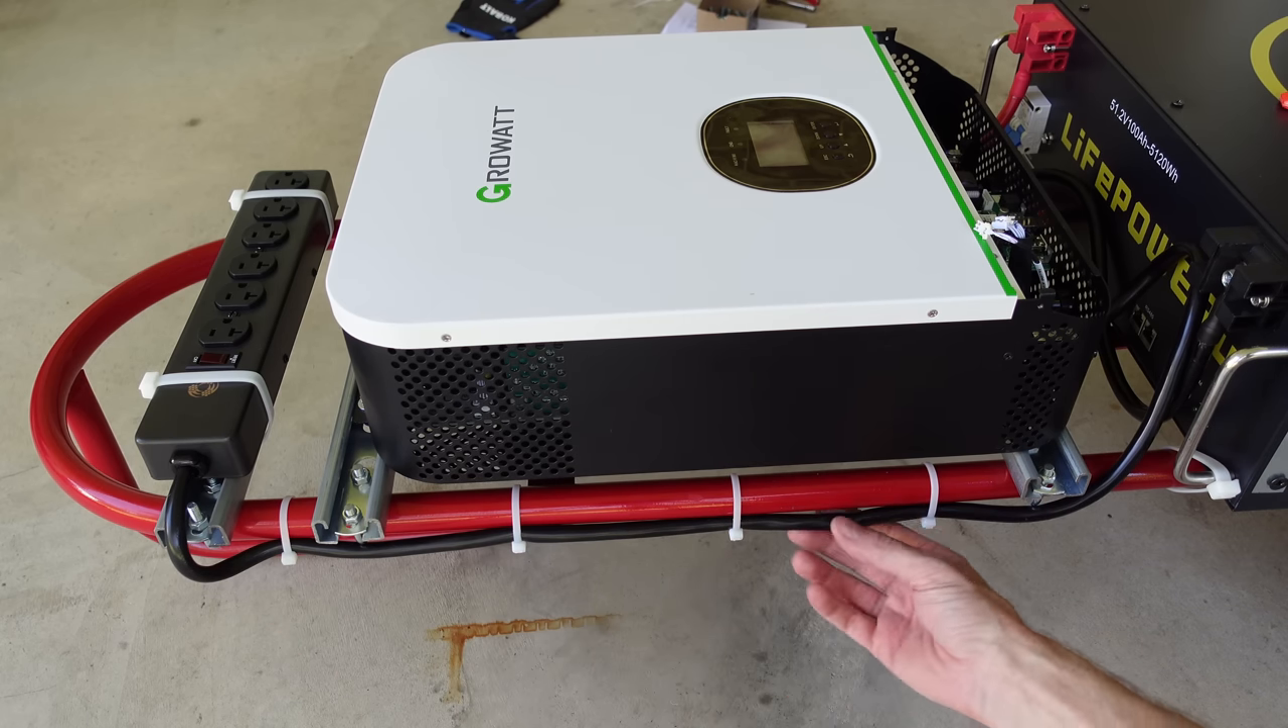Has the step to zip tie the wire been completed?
Yes.